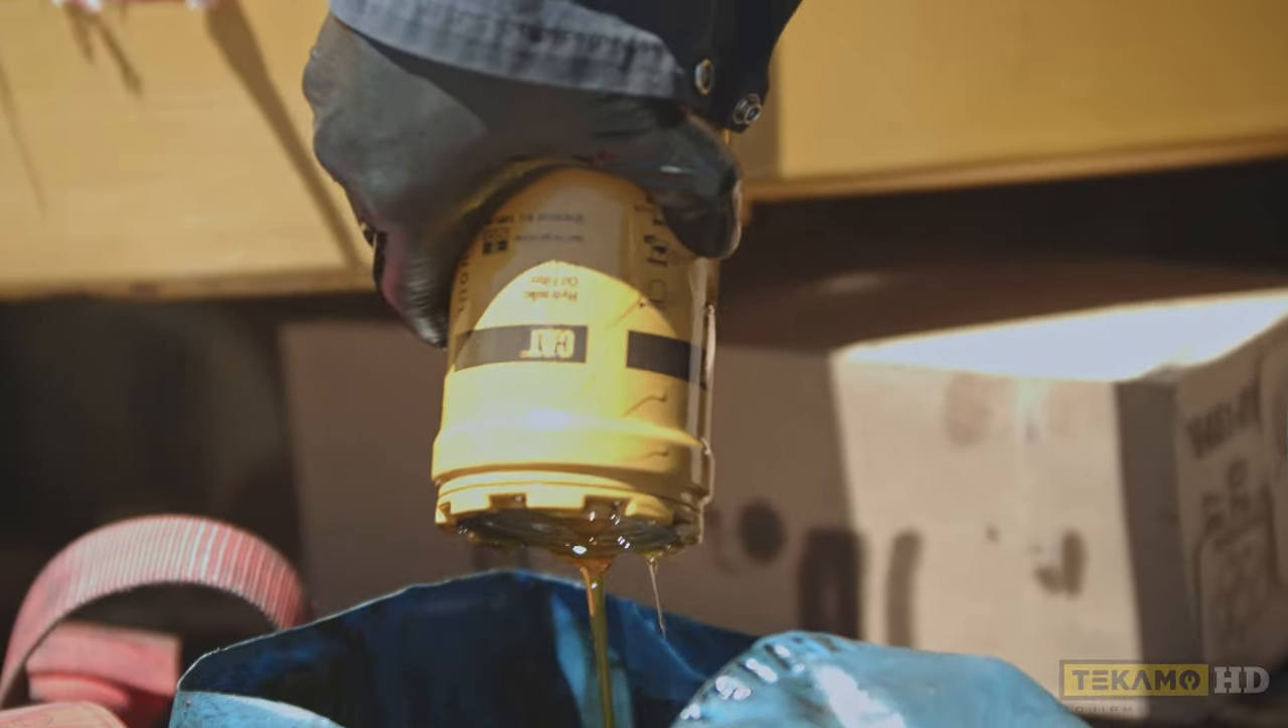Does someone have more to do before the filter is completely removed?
No.